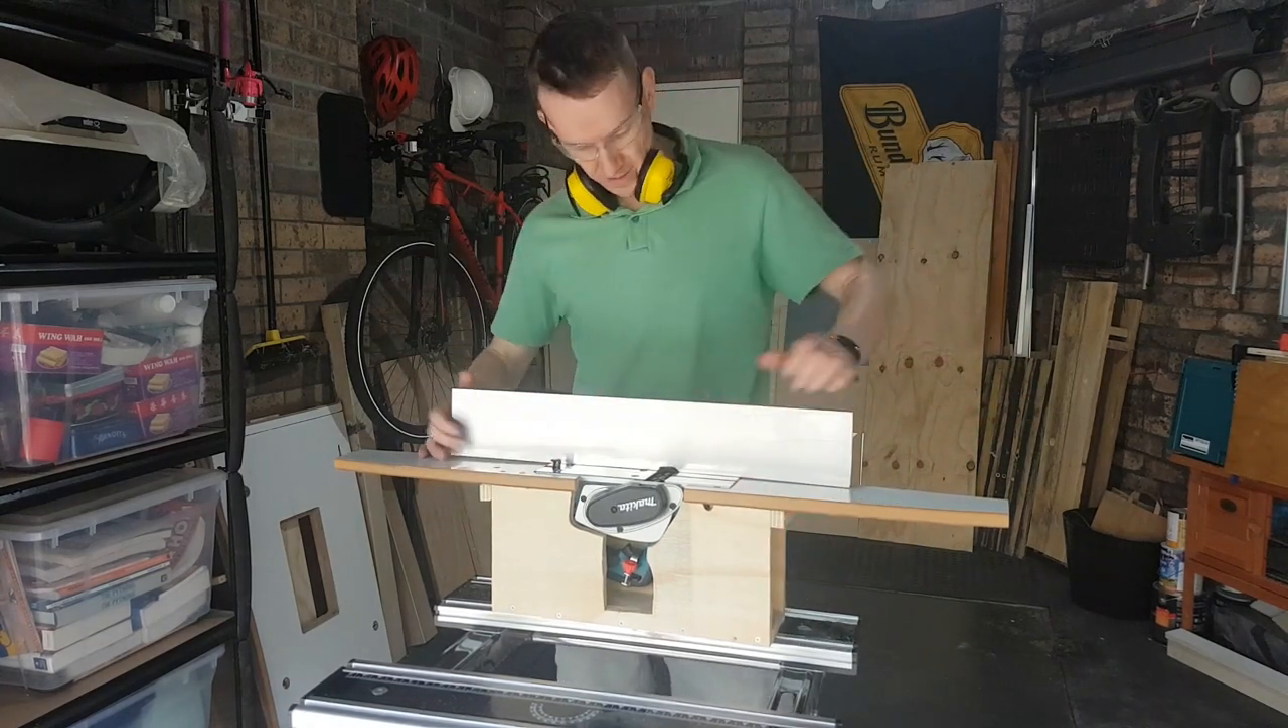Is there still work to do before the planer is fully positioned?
No.